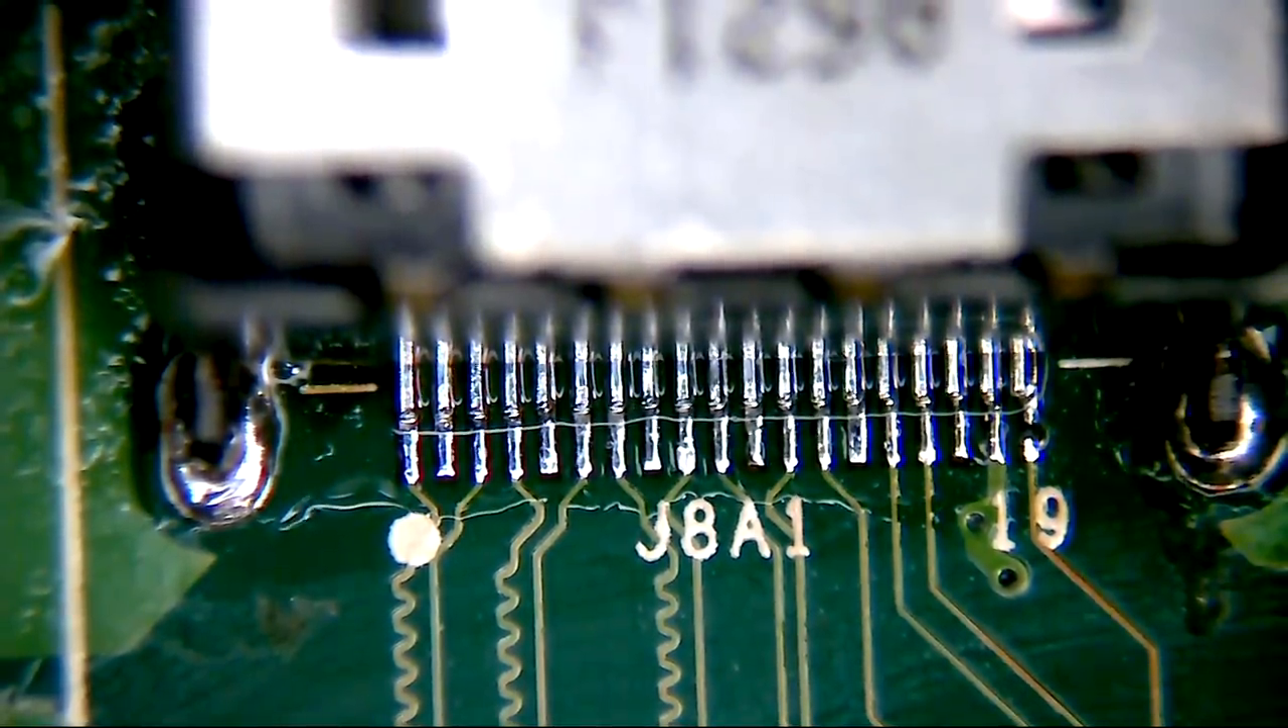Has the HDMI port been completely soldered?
Yes.